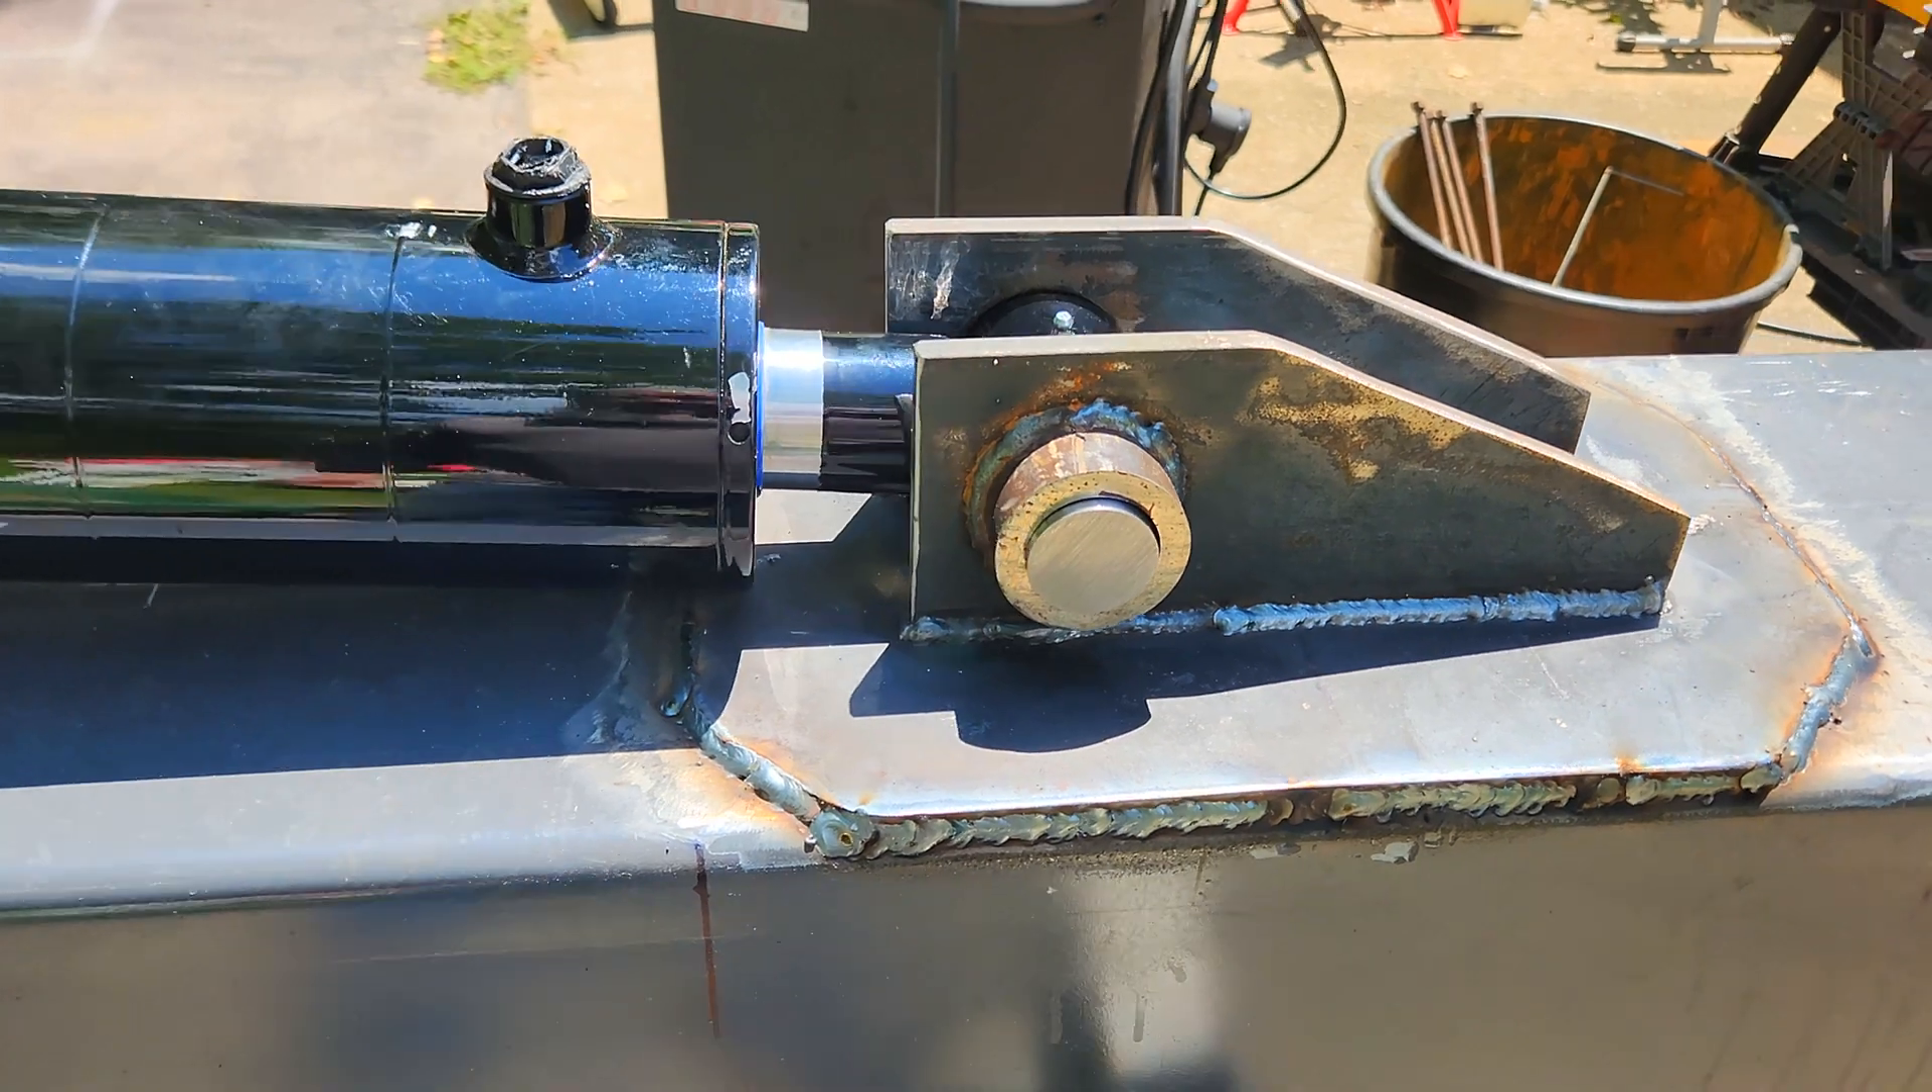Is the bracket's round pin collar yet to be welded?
No.